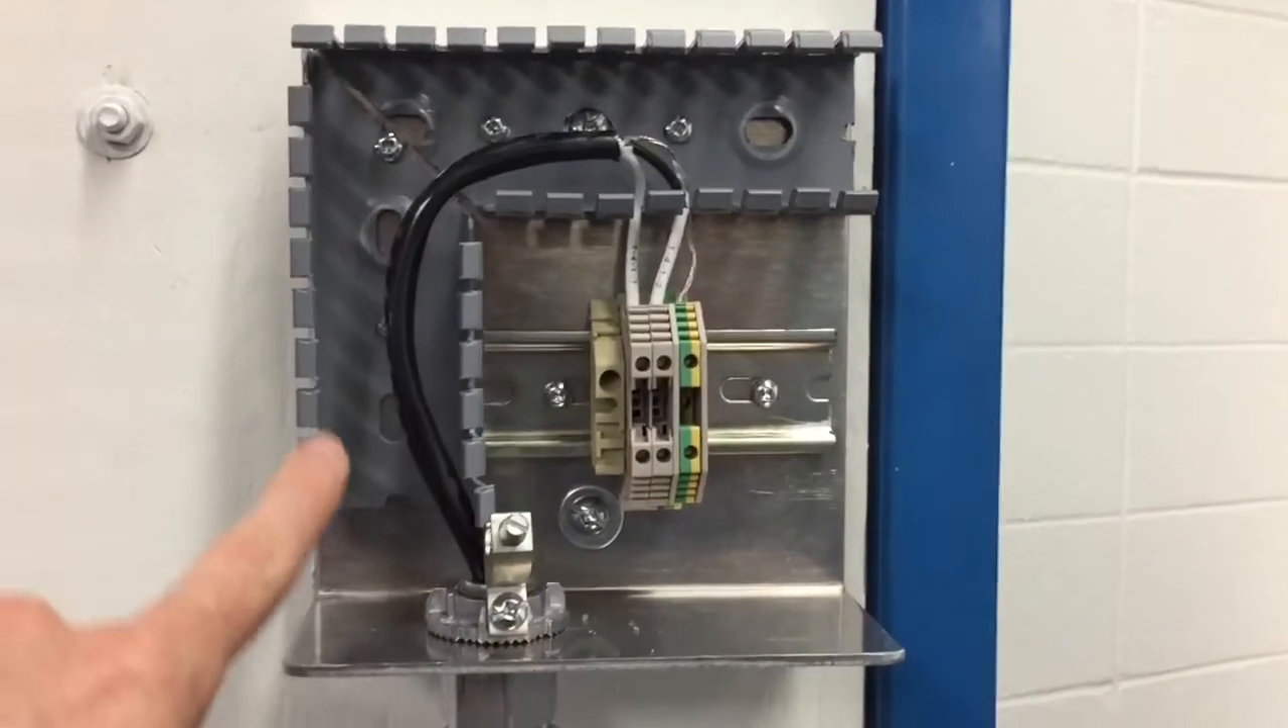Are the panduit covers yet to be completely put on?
Yes.